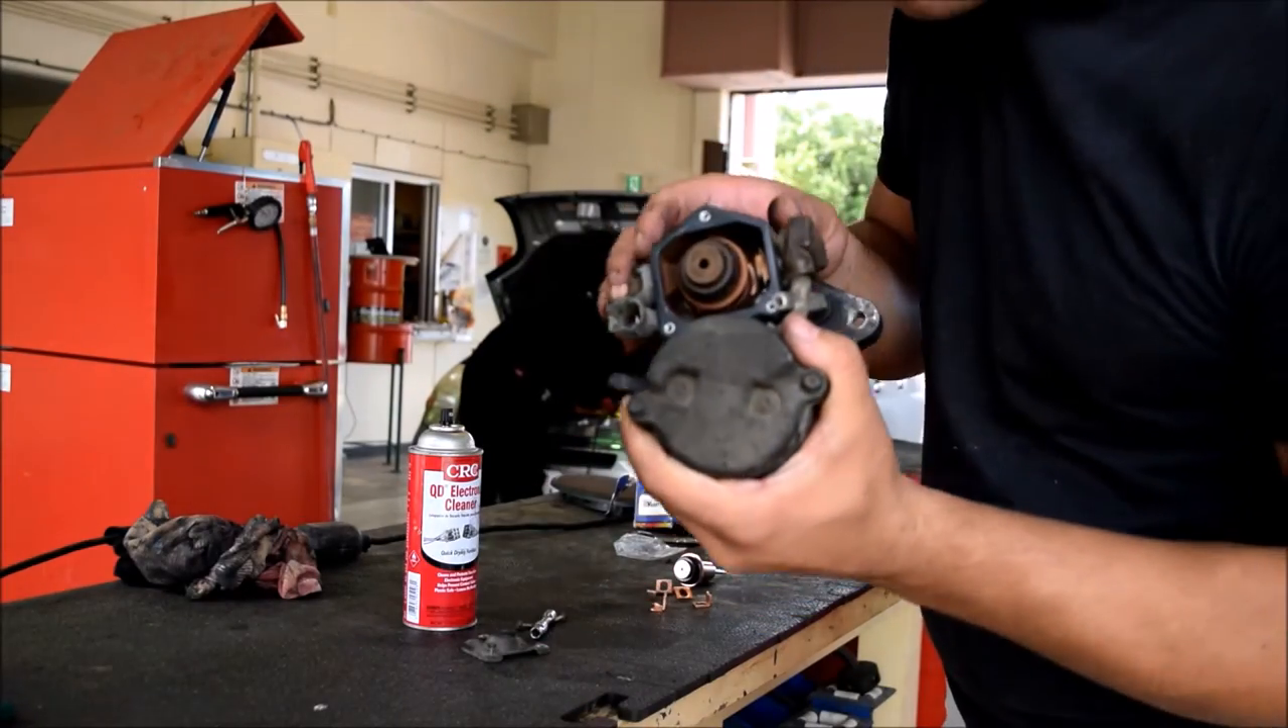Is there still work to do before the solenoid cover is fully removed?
No.